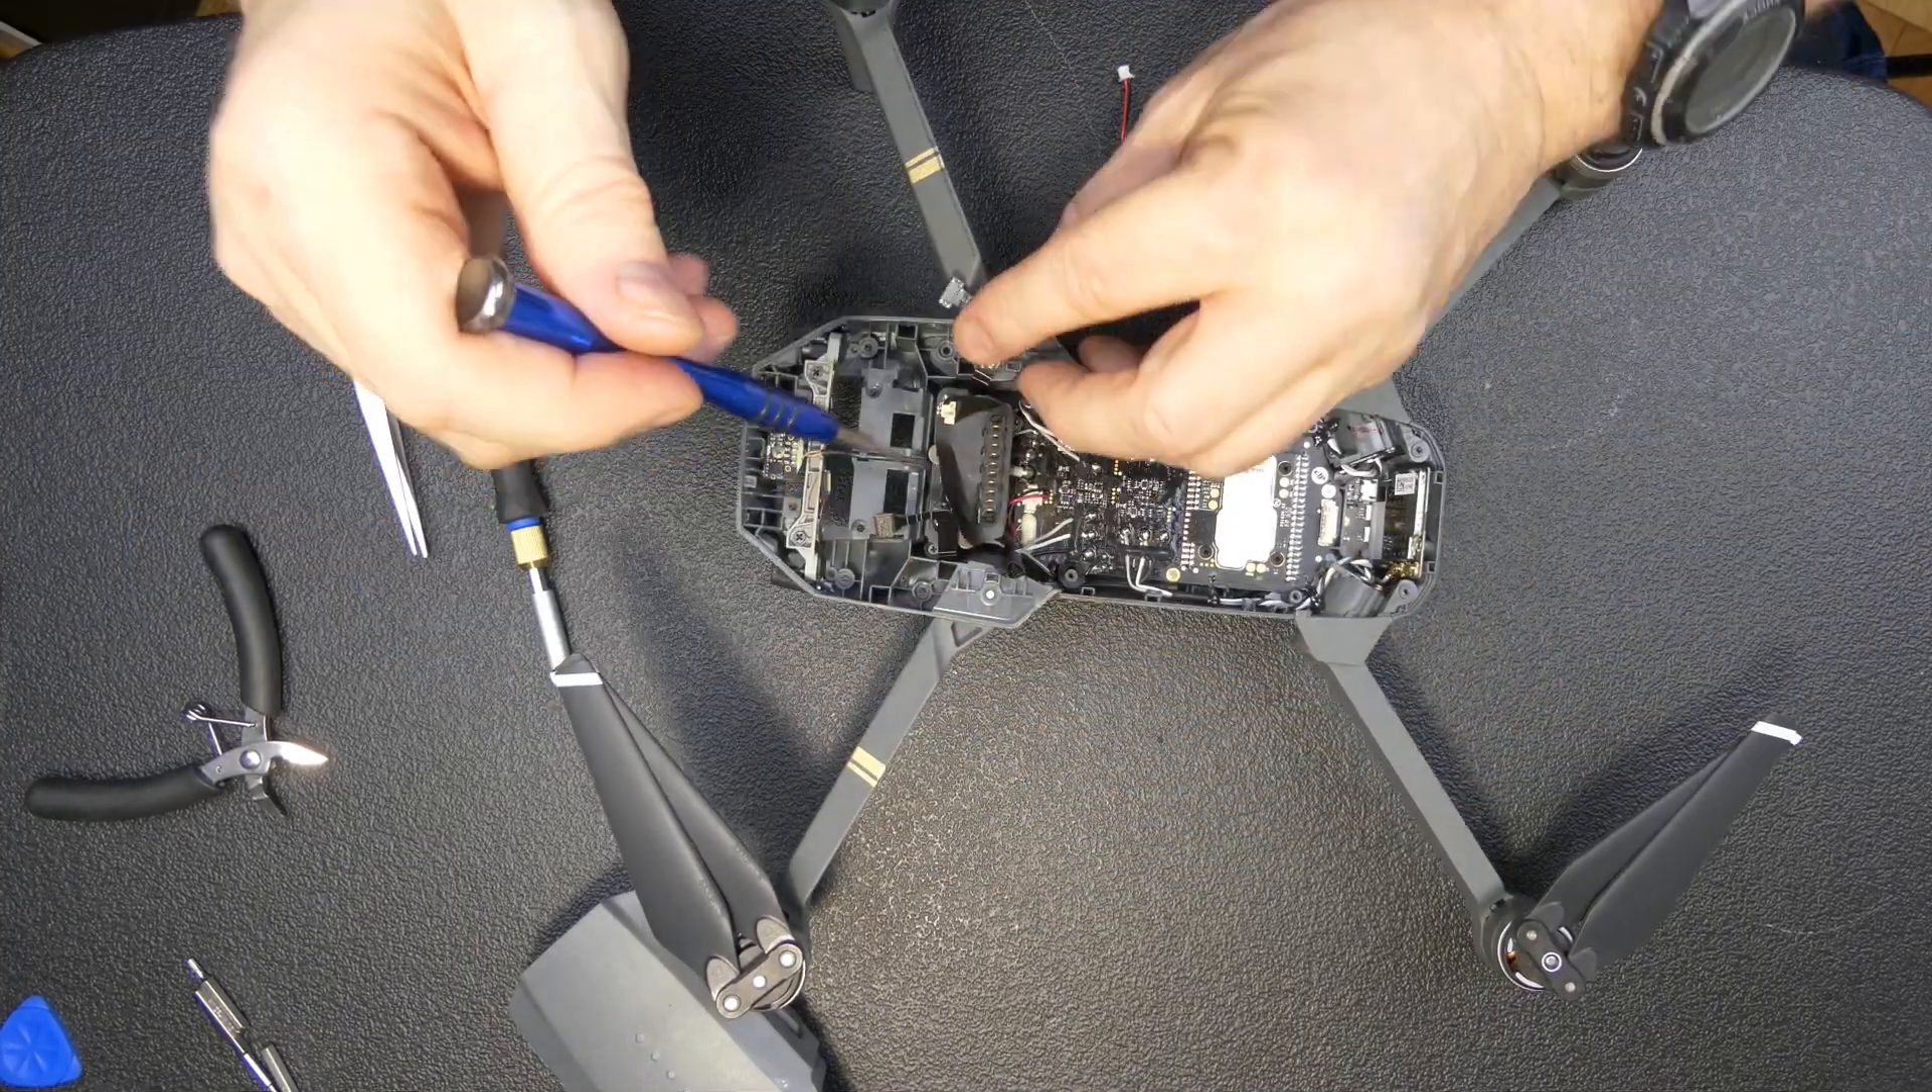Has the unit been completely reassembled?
No.